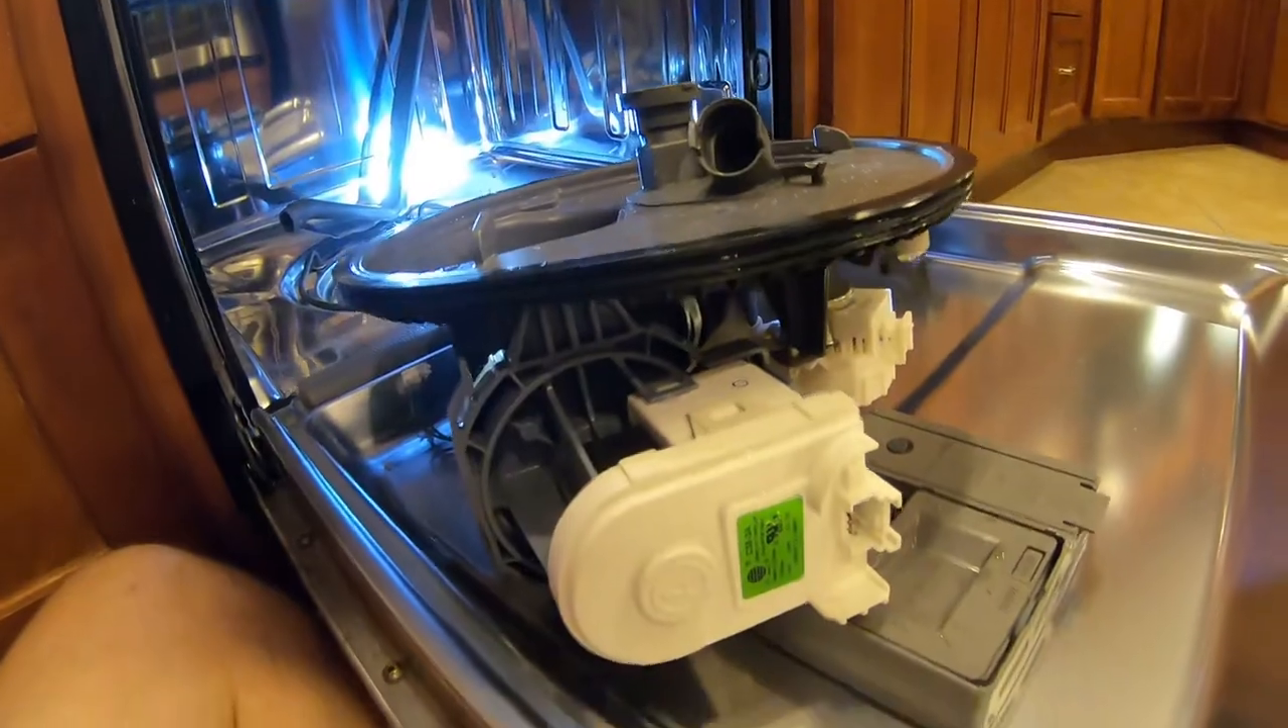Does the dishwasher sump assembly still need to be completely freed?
No.